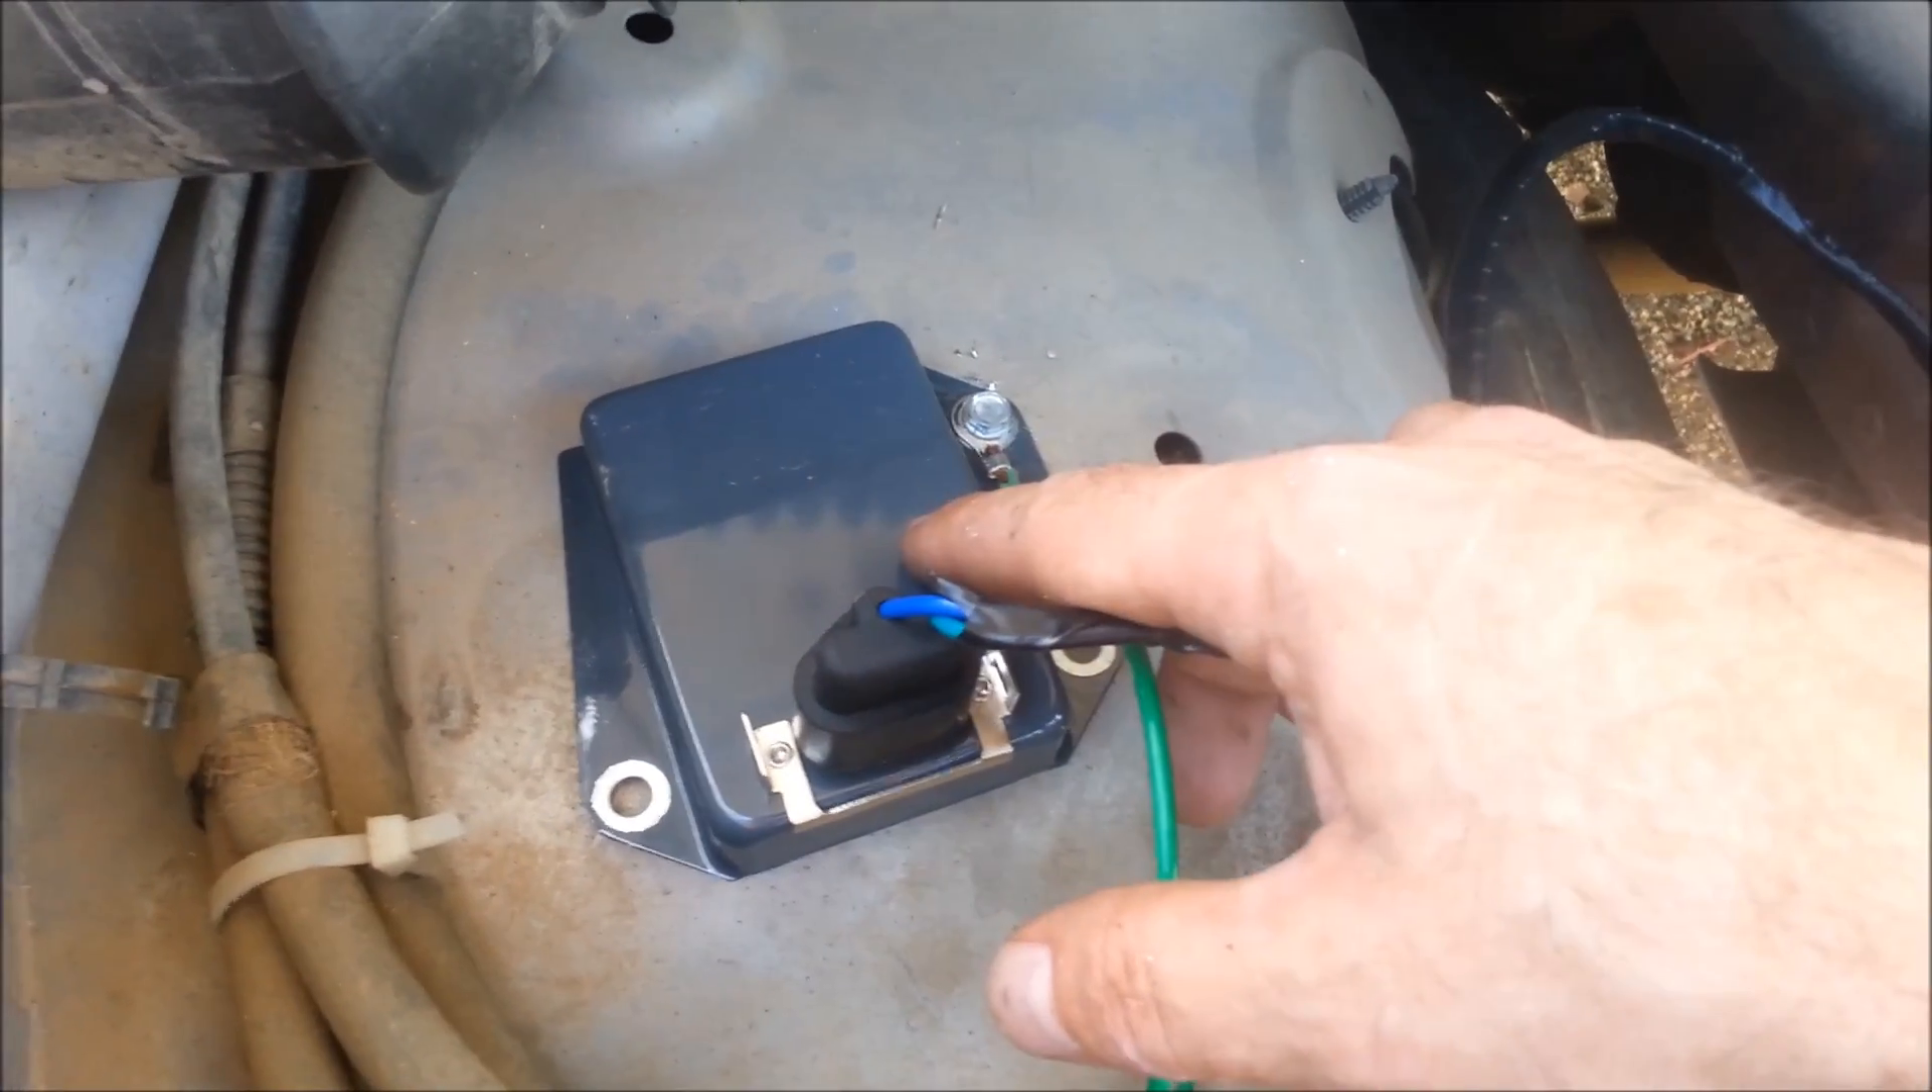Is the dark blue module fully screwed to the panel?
No.